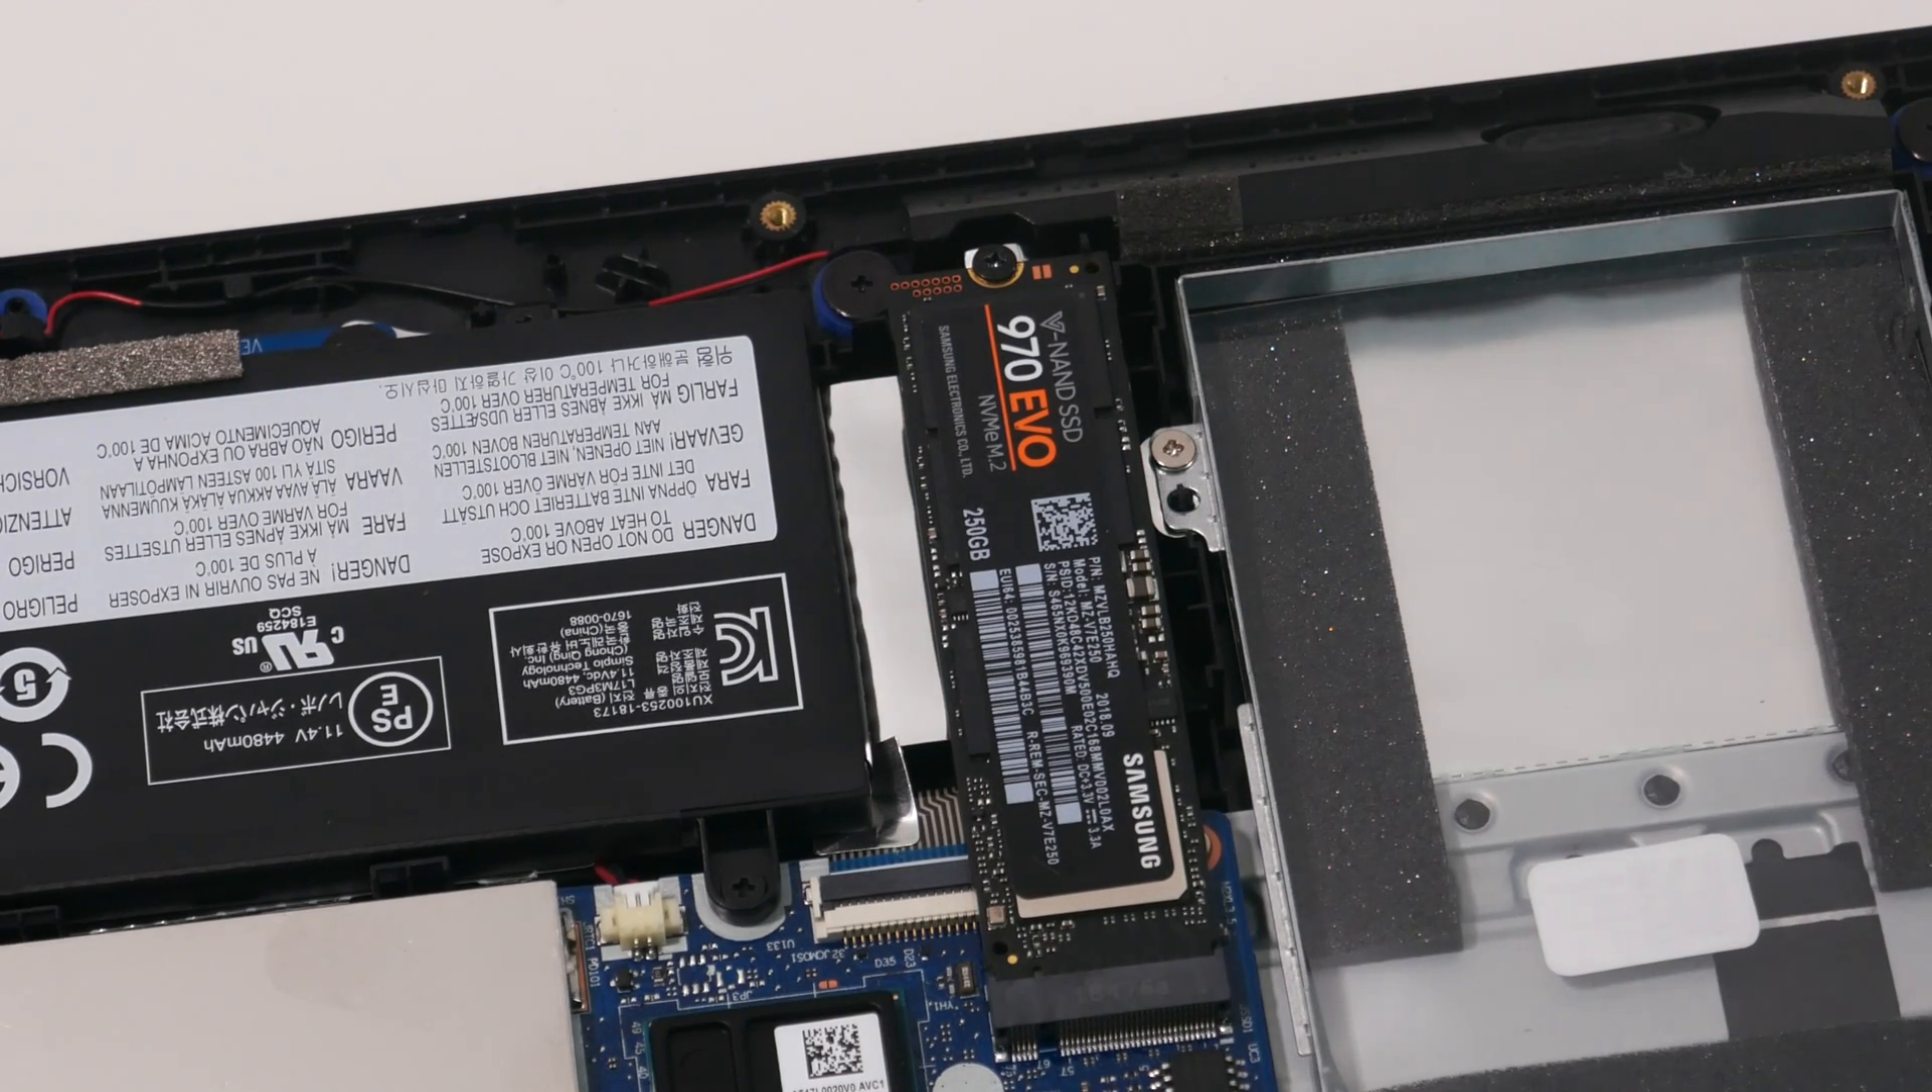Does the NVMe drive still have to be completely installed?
No.